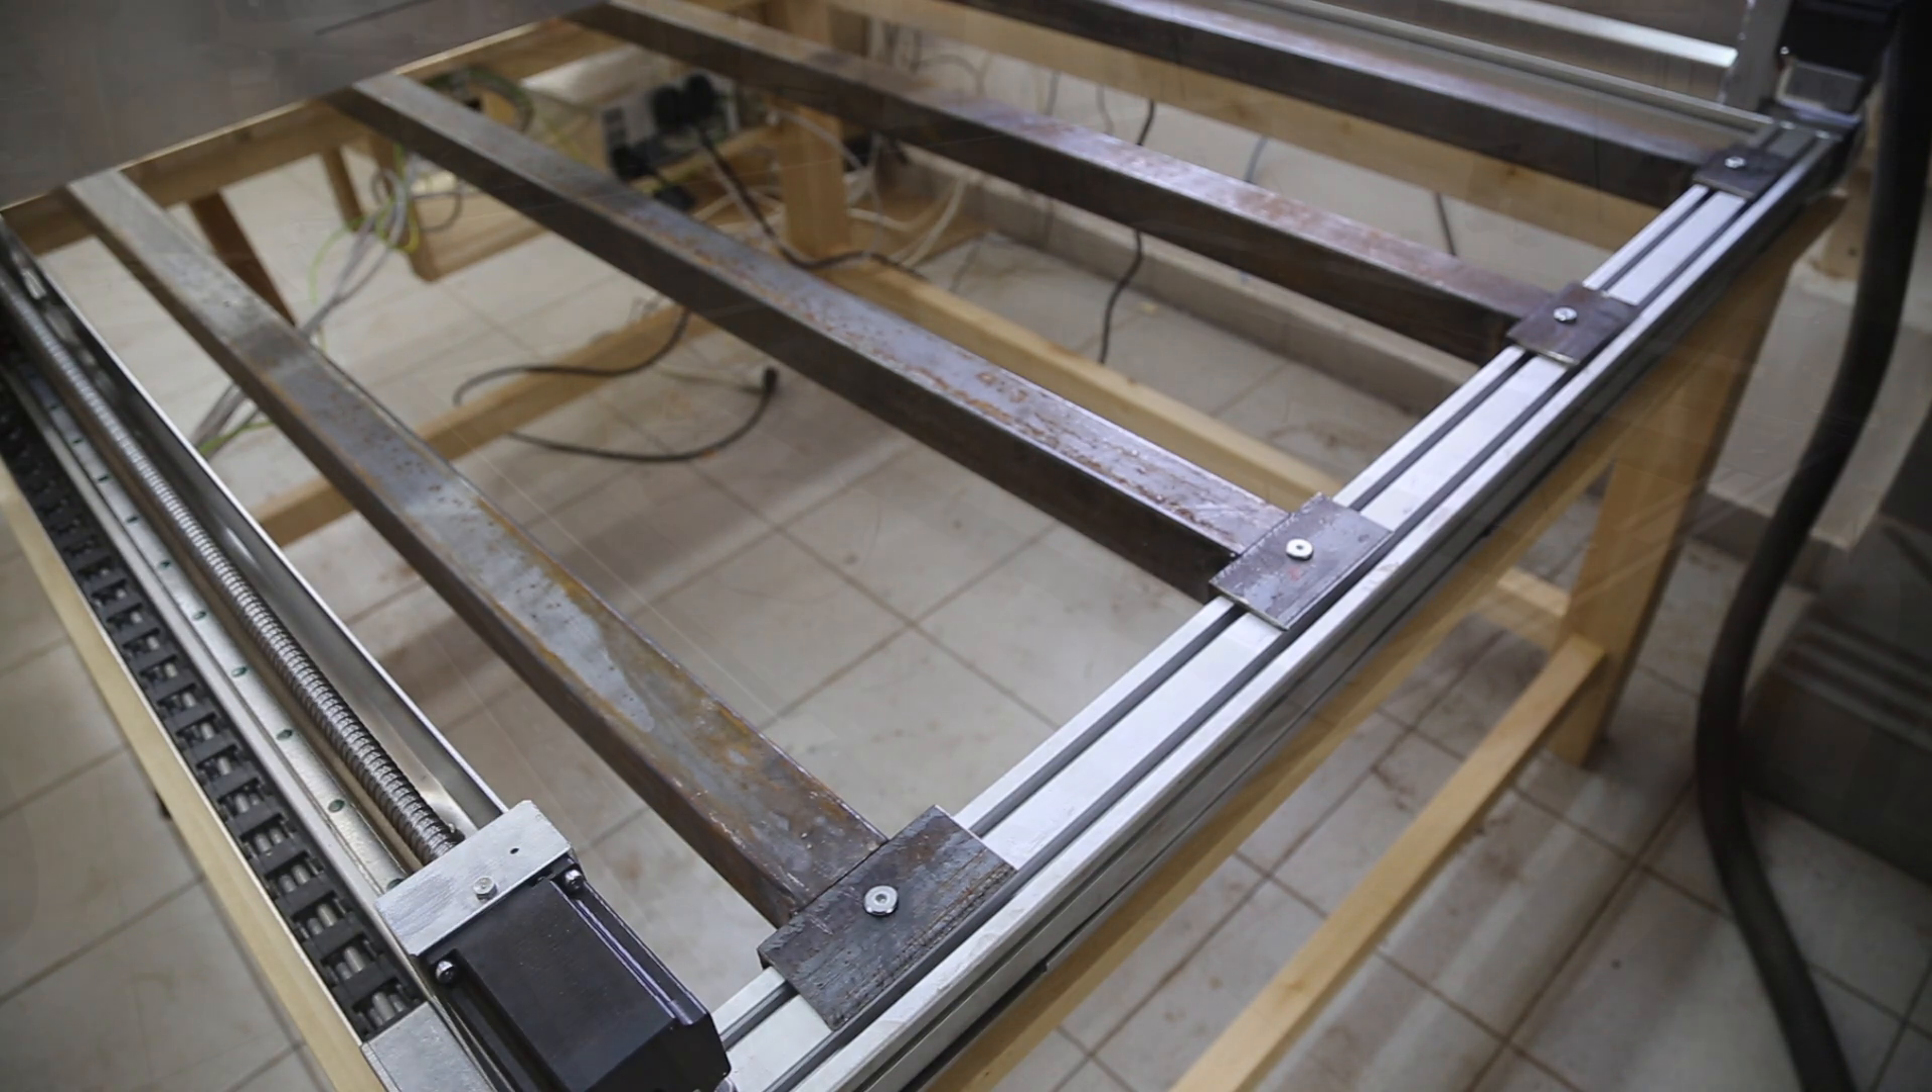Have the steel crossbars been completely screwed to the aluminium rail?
Yes.